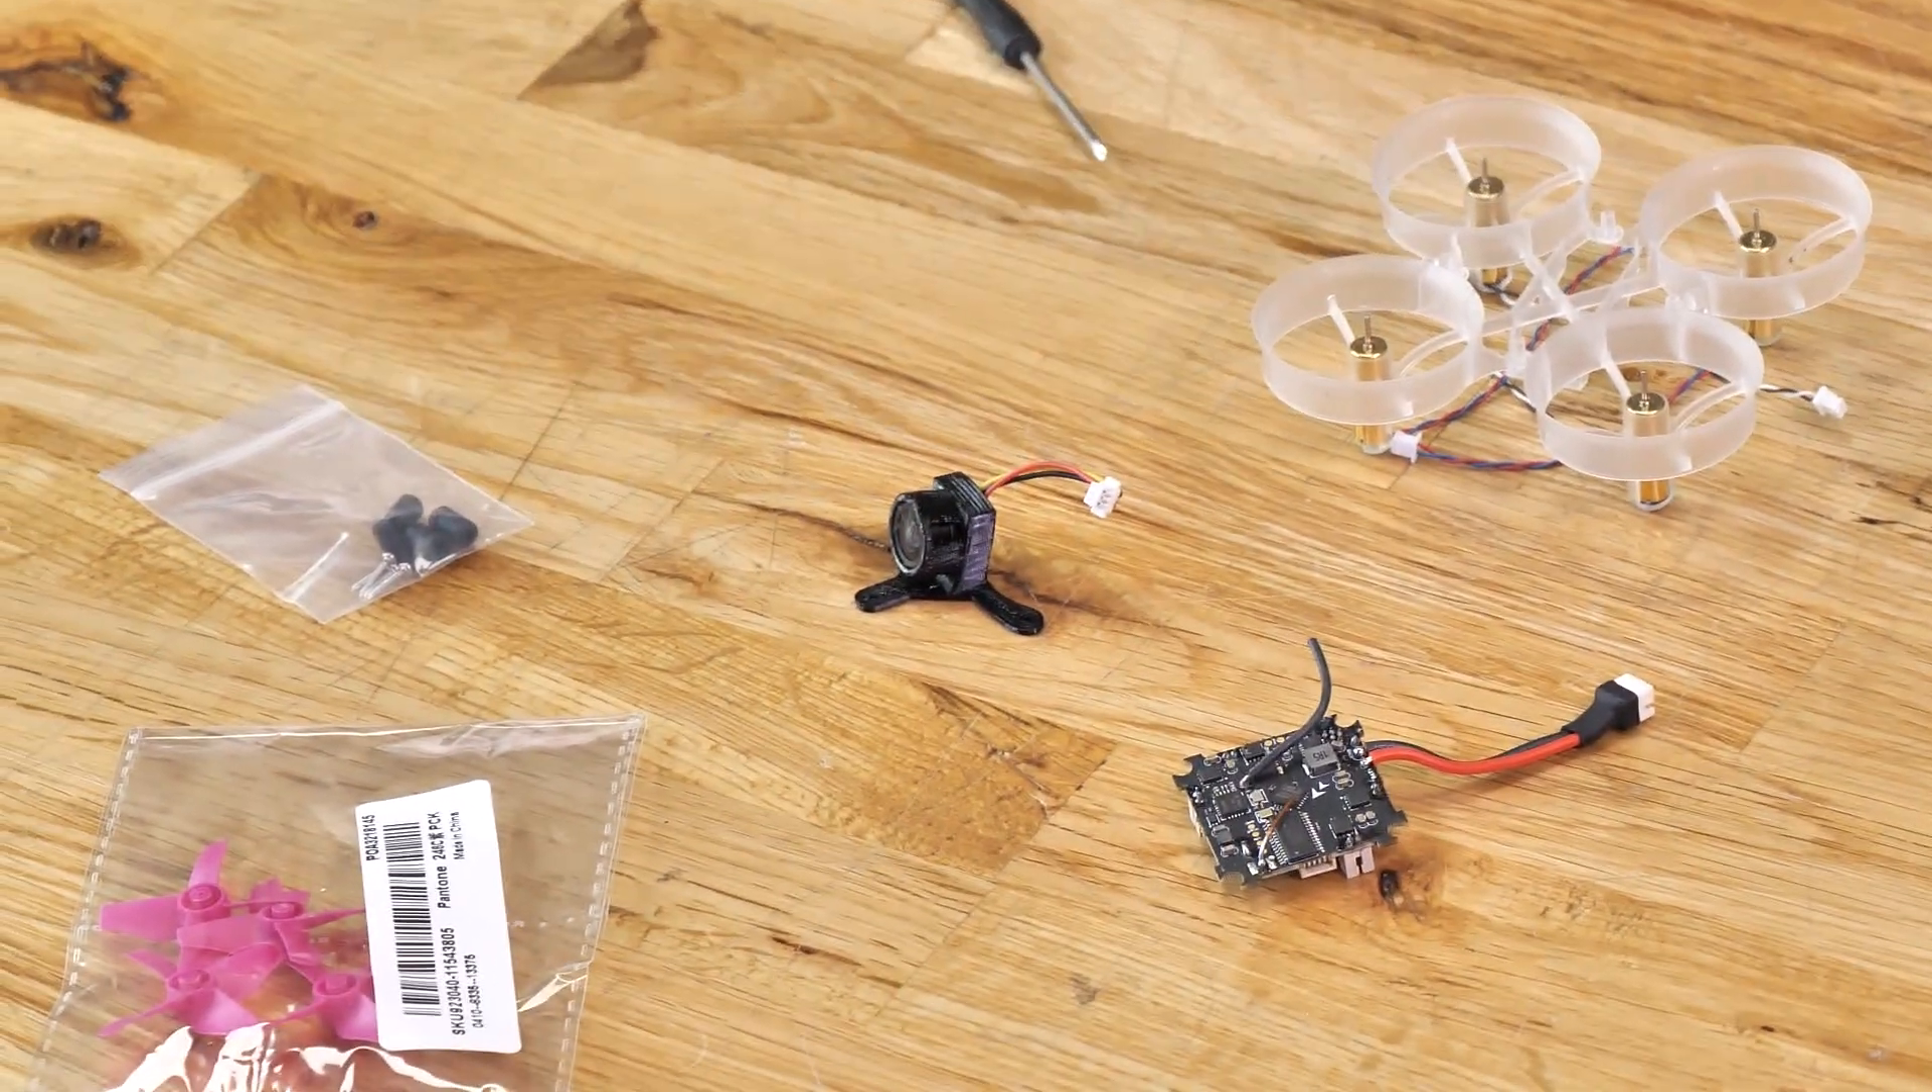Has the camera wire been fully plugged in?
No.